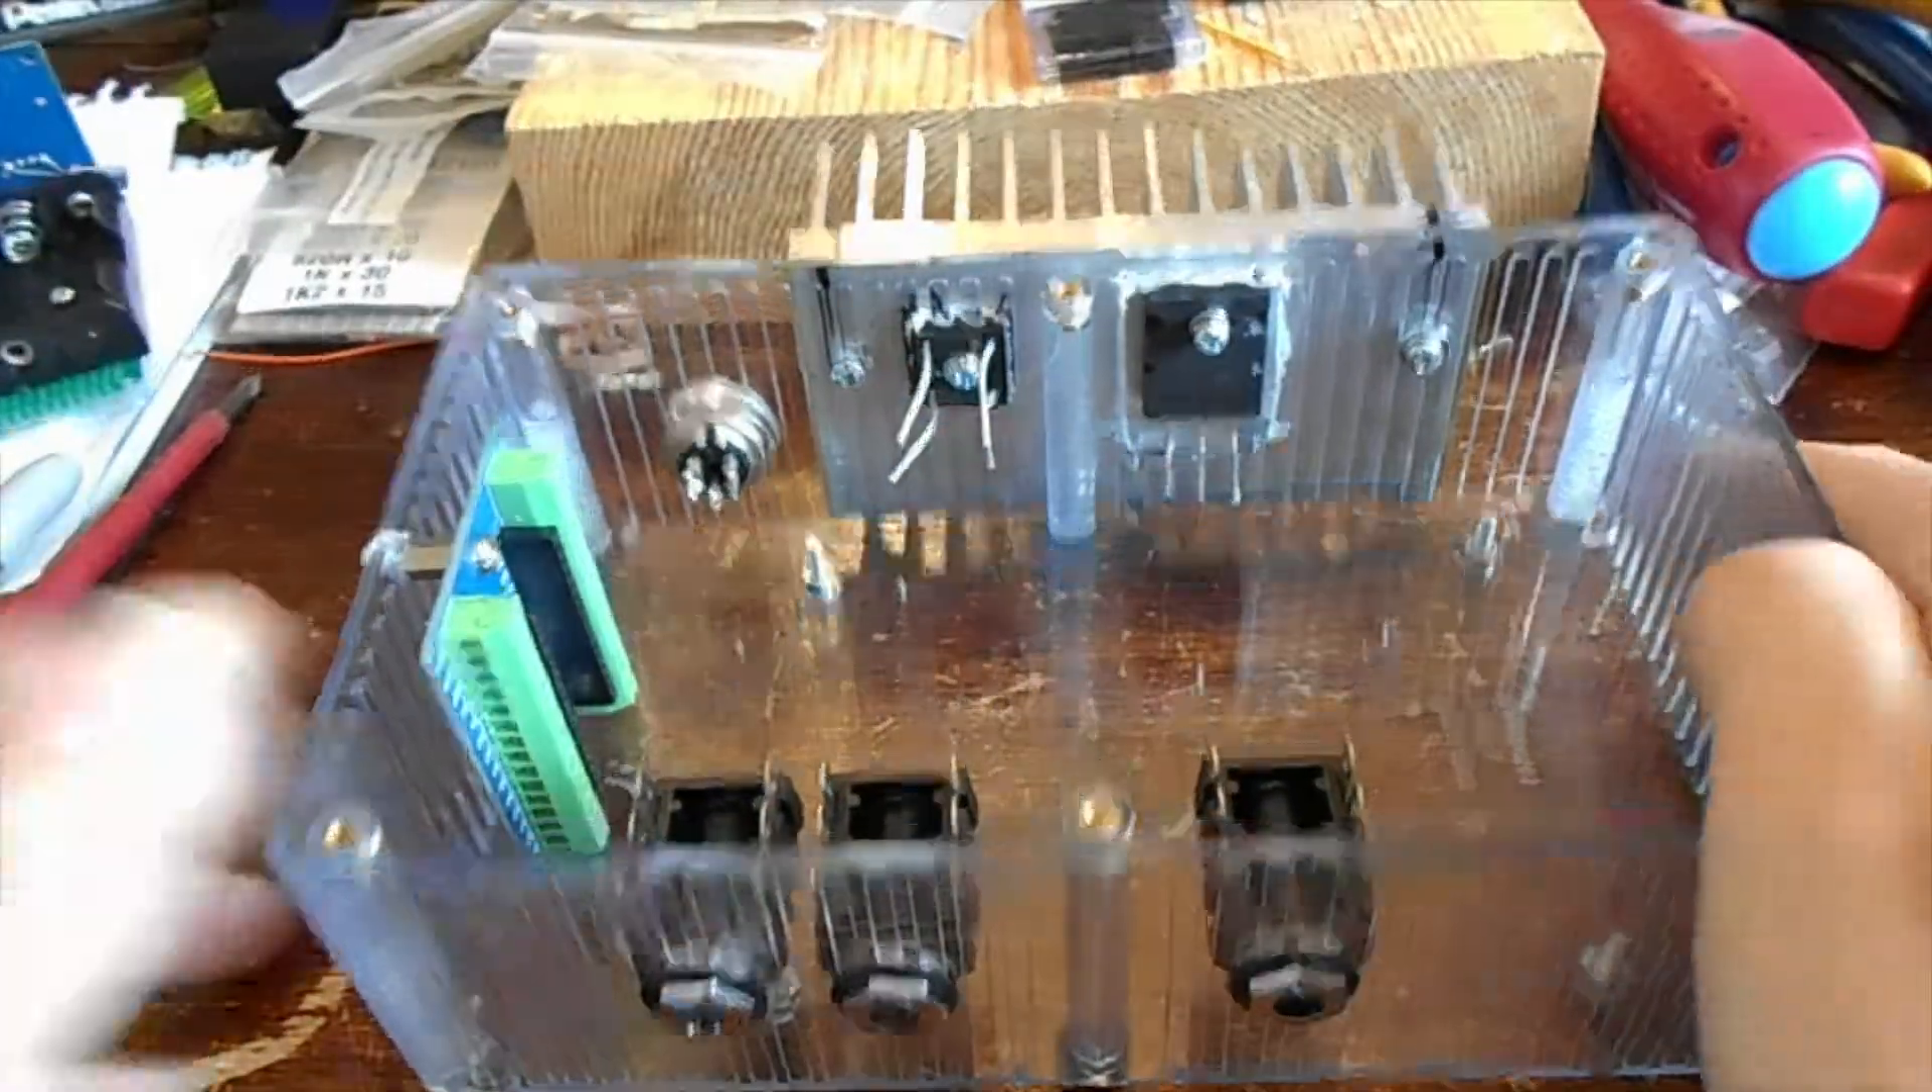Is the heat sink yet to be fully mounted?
No.